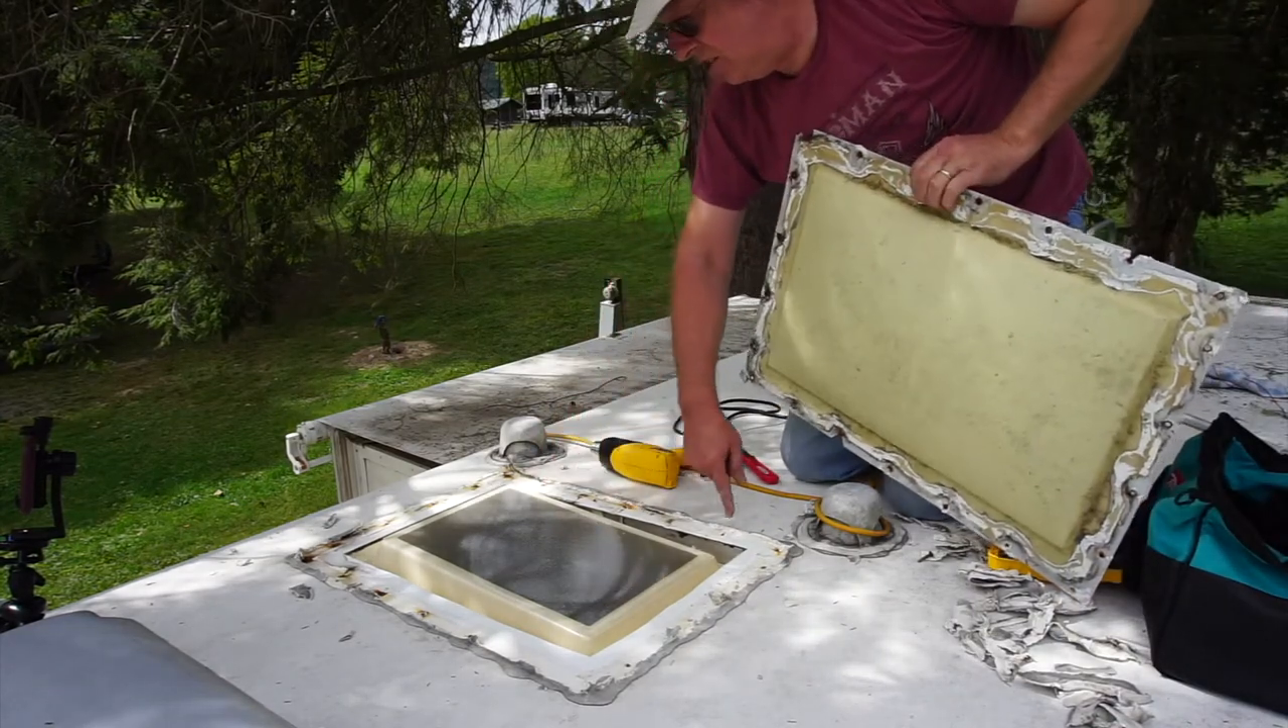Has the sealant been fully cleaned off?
No.